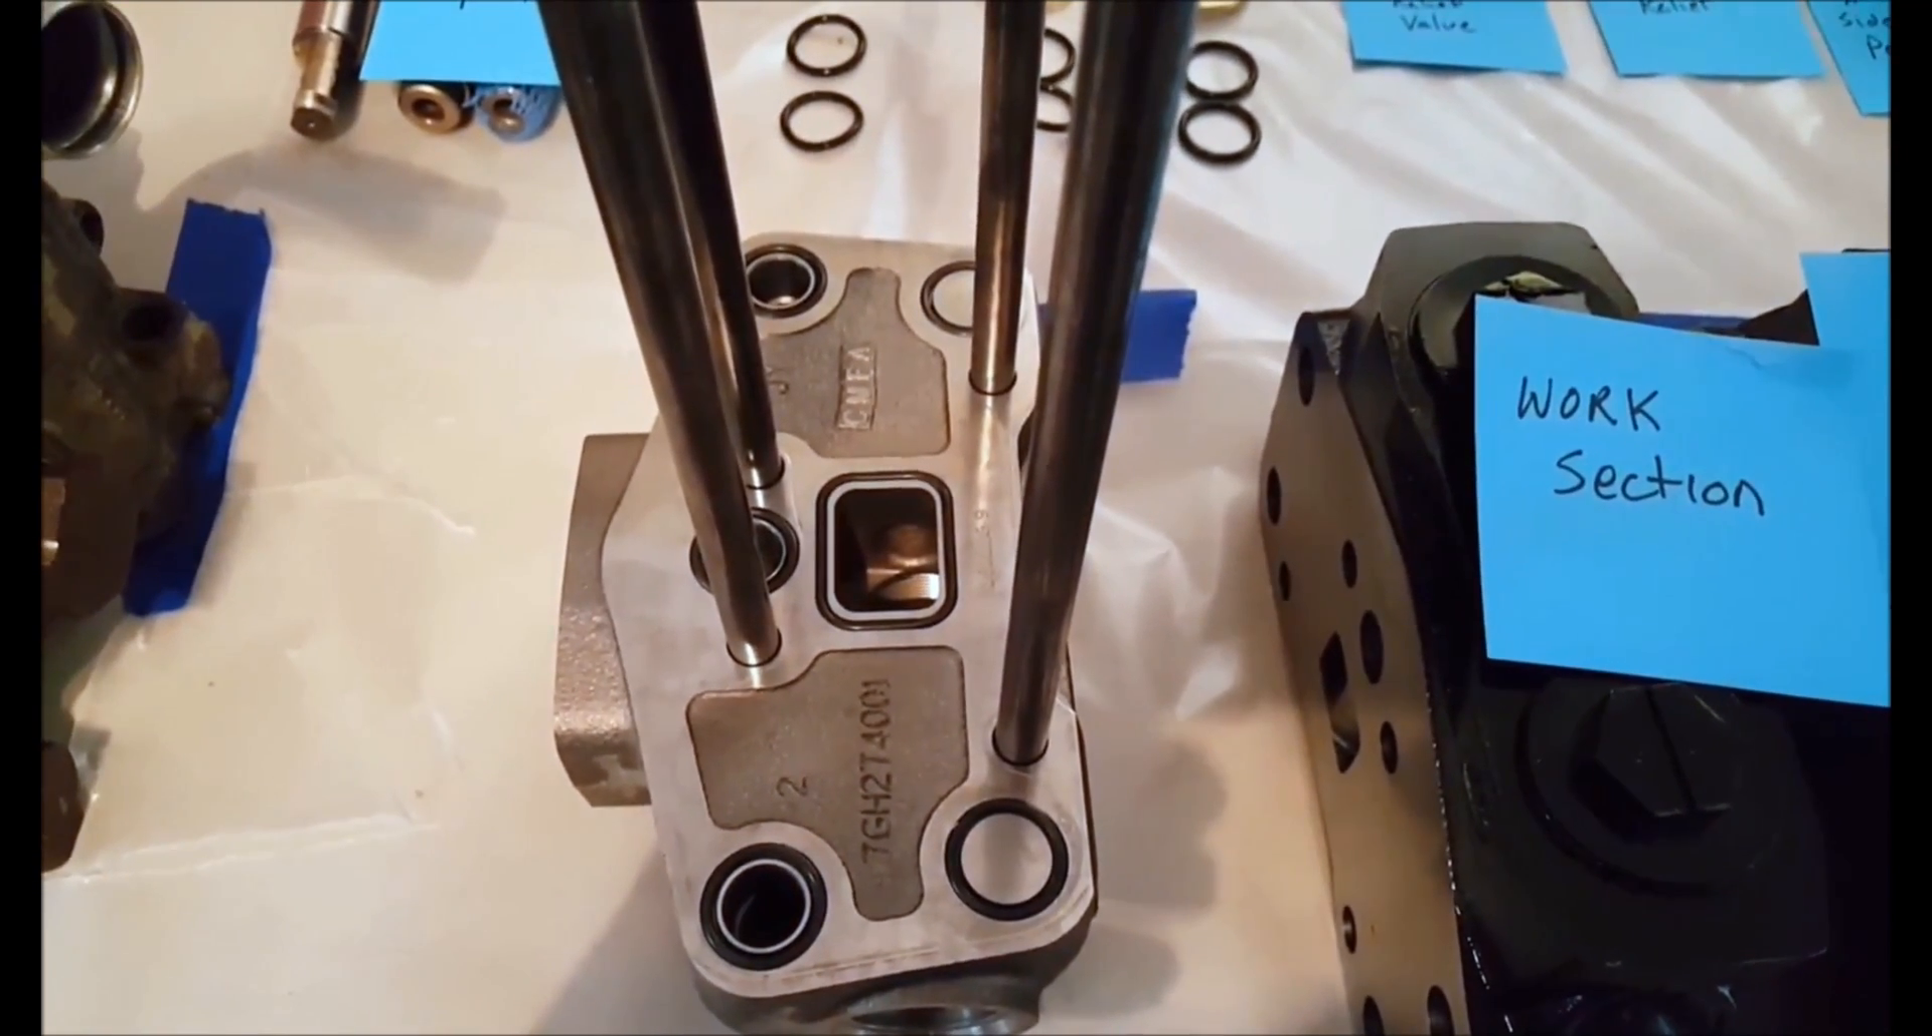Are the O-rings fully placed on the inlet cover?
Yes.